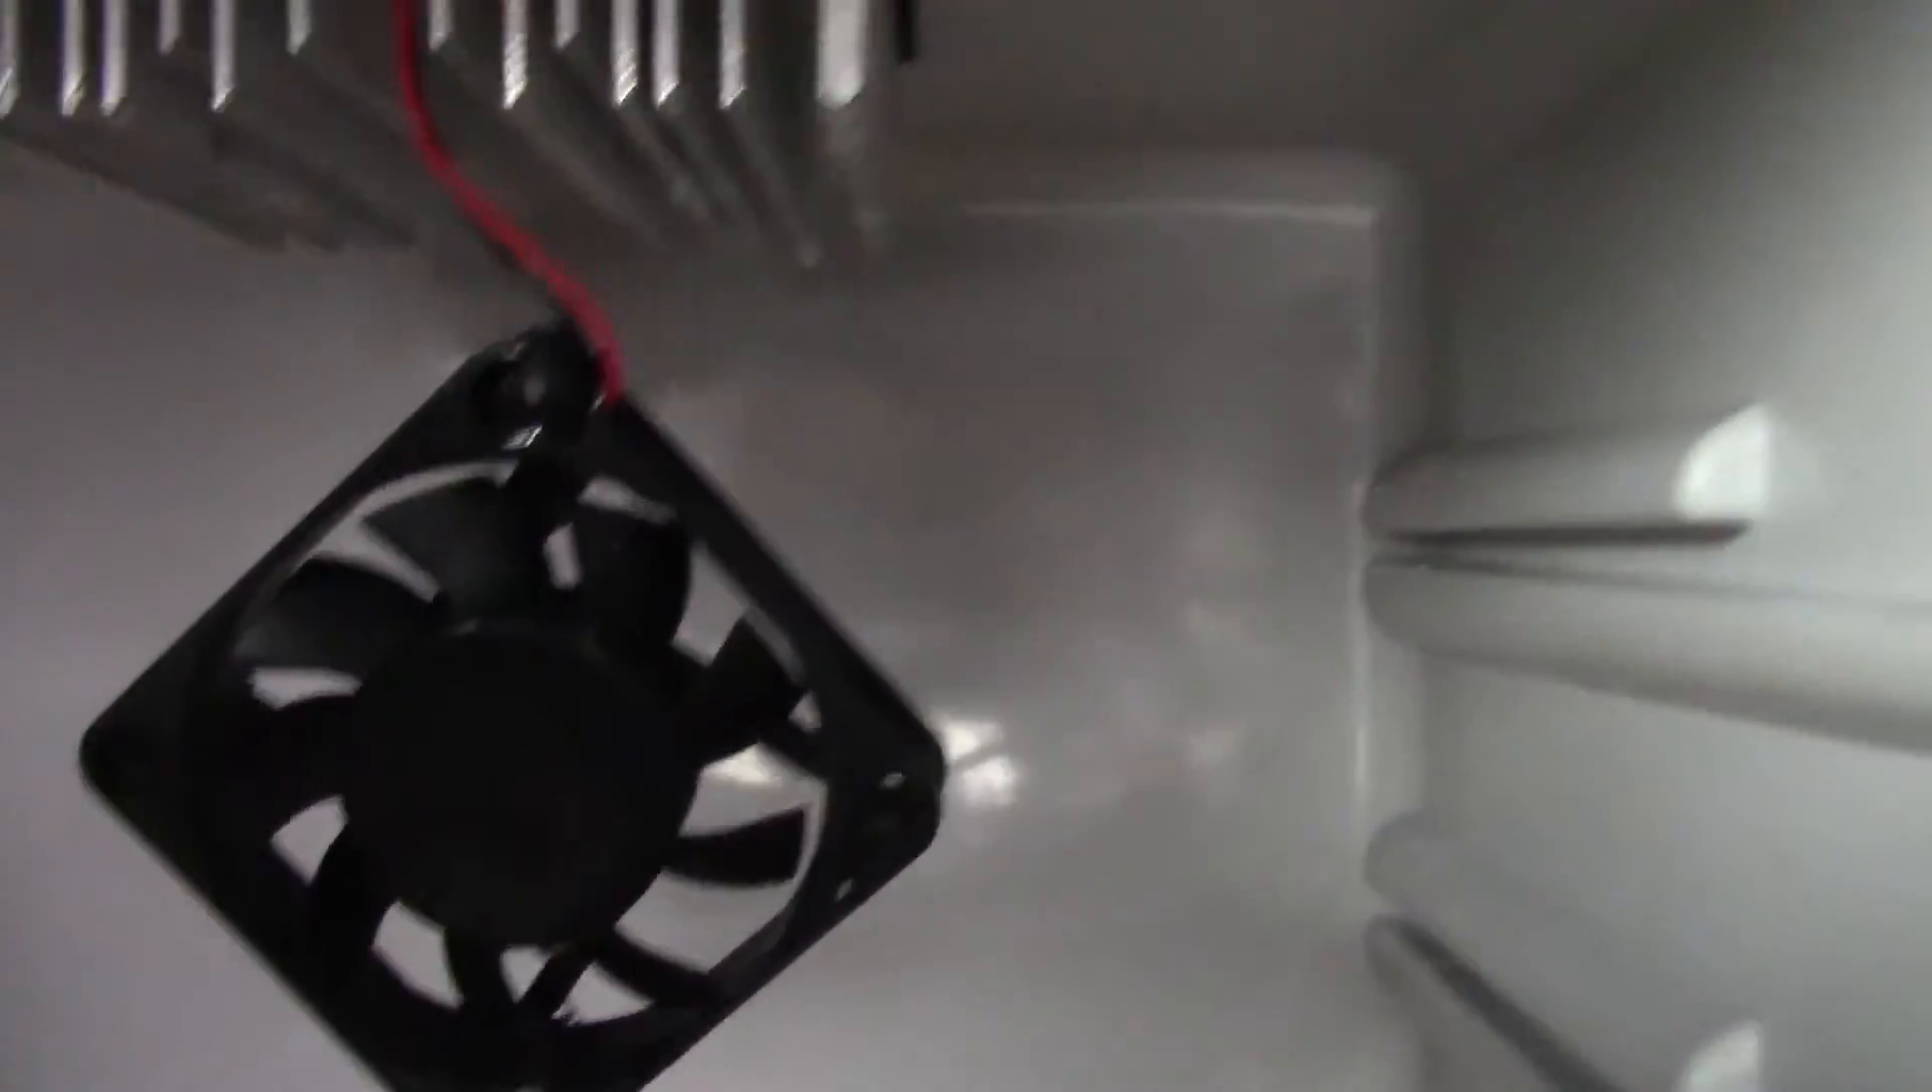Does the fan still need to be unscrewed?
No.